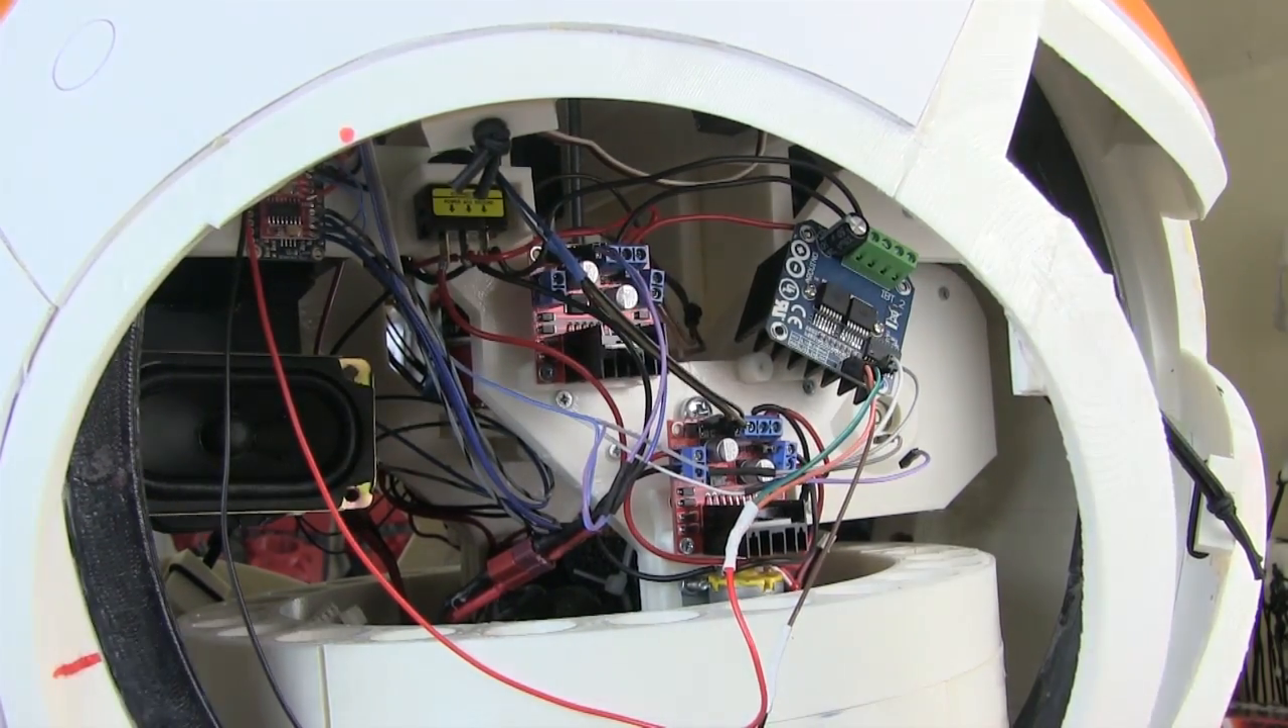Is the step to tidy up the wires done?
No.